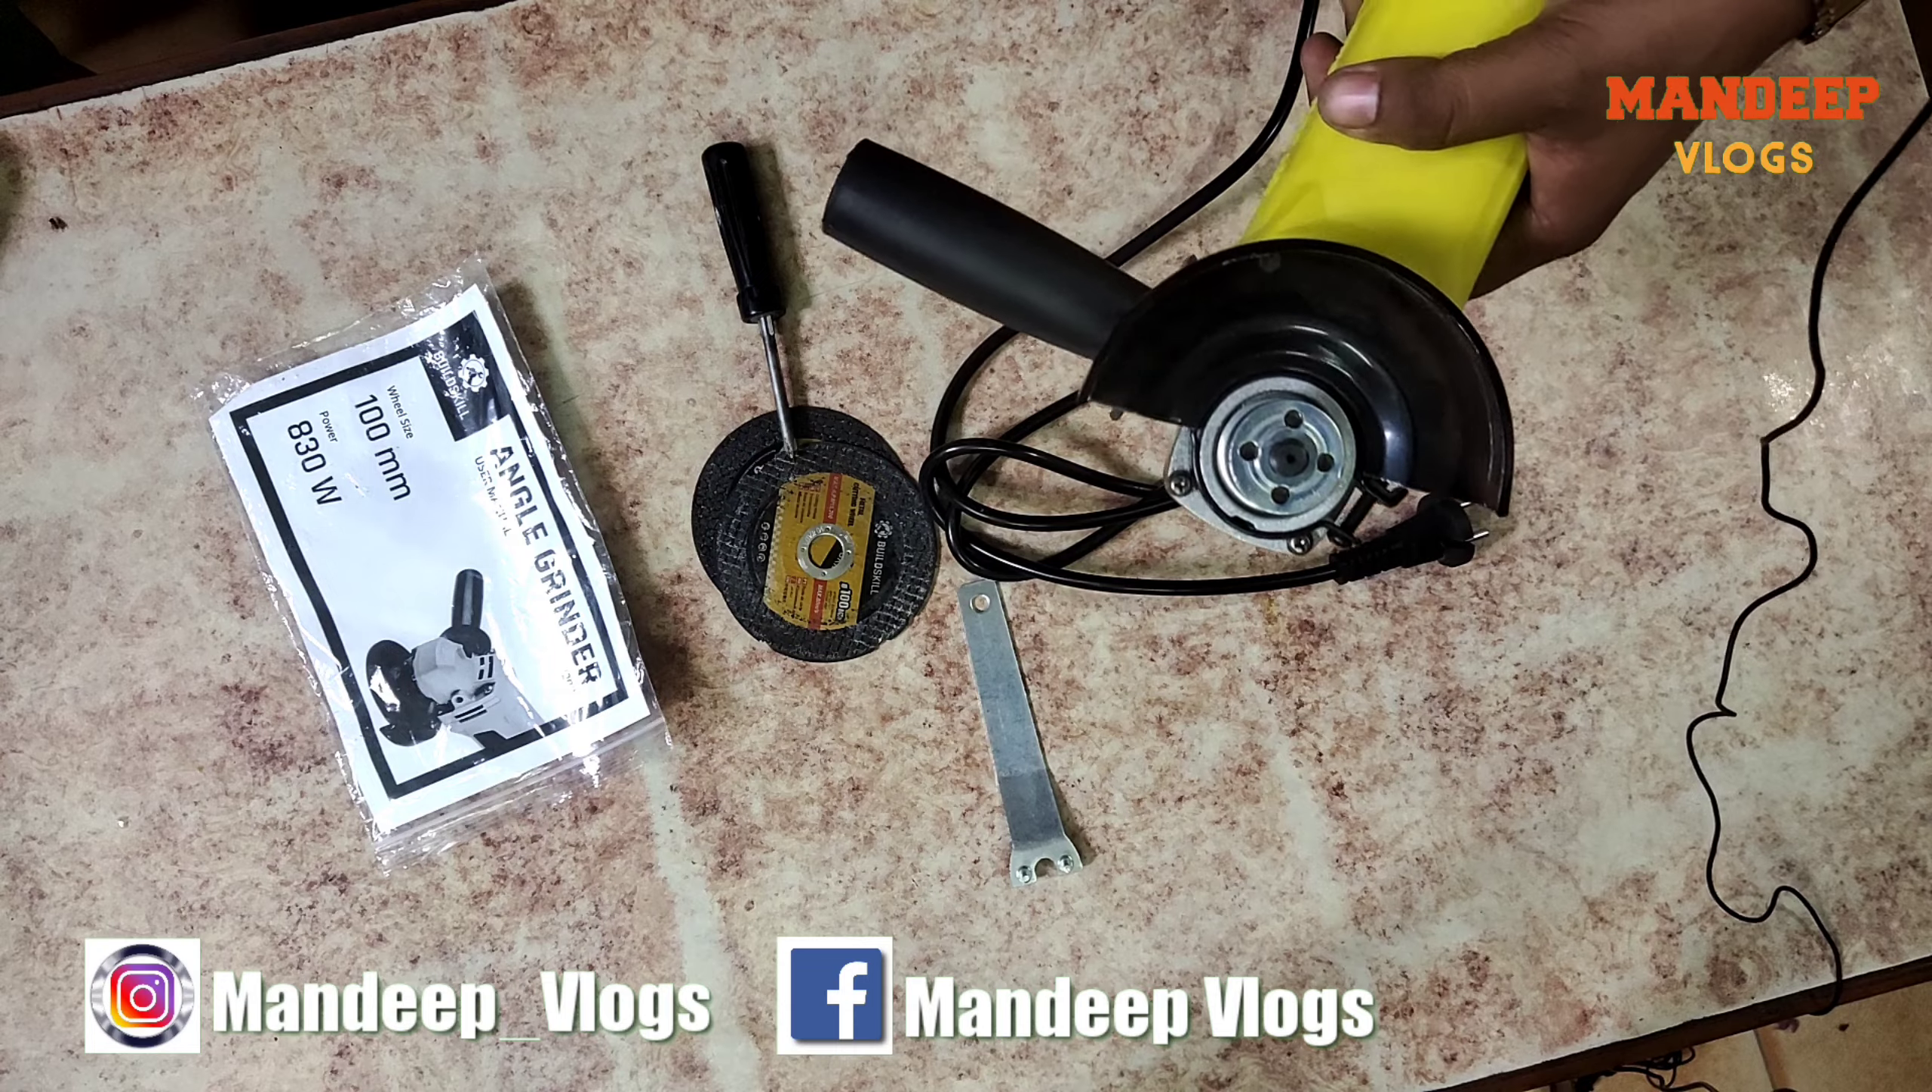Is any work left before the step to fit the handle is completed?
No.